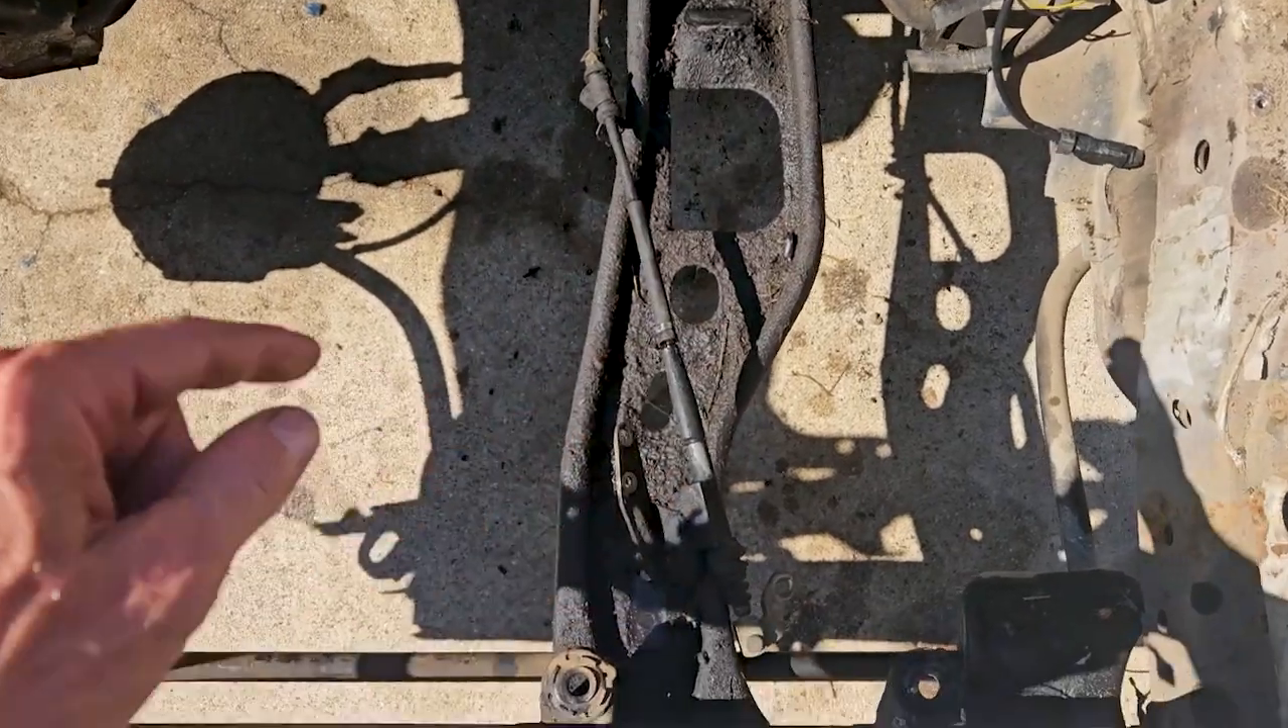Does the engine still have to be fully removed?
No.